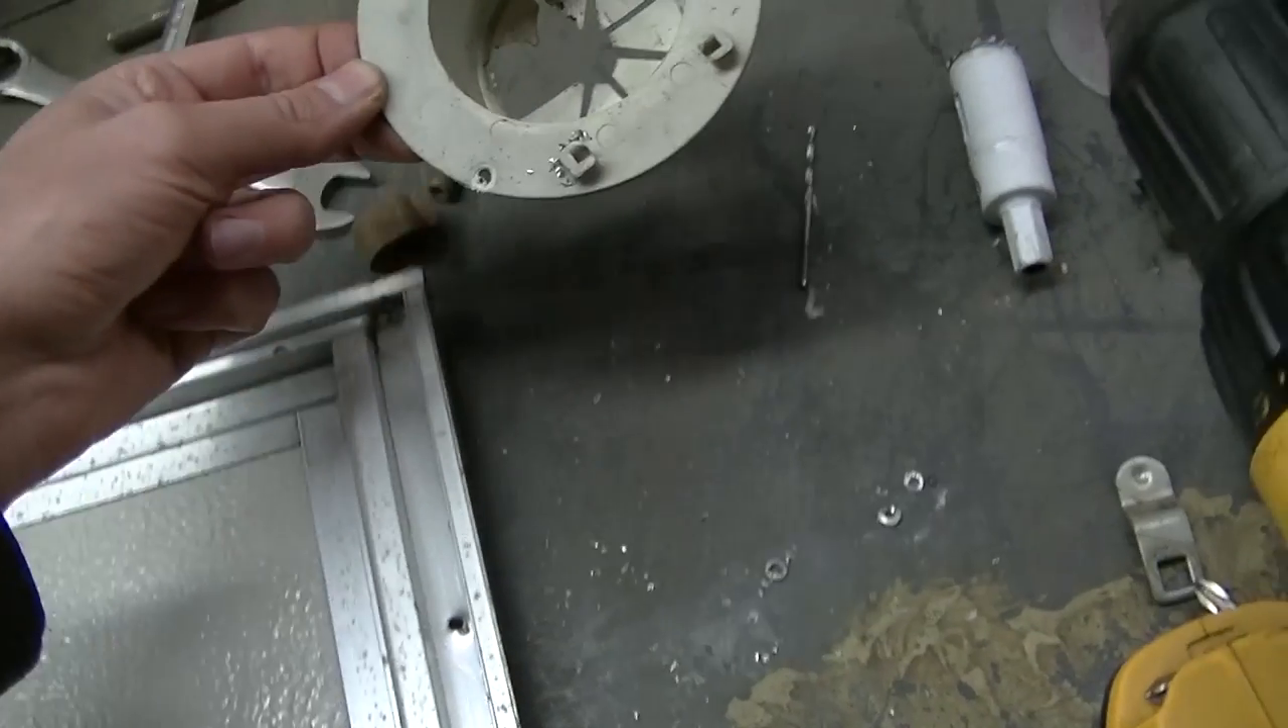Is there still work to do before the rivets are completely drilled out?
No.